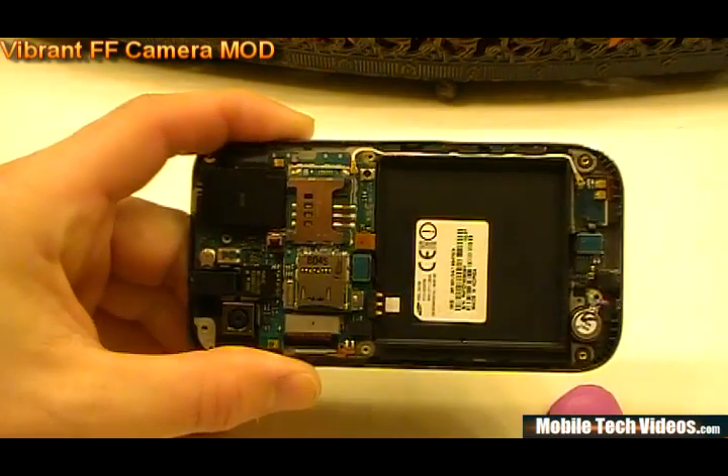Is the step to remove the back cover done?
Yes.